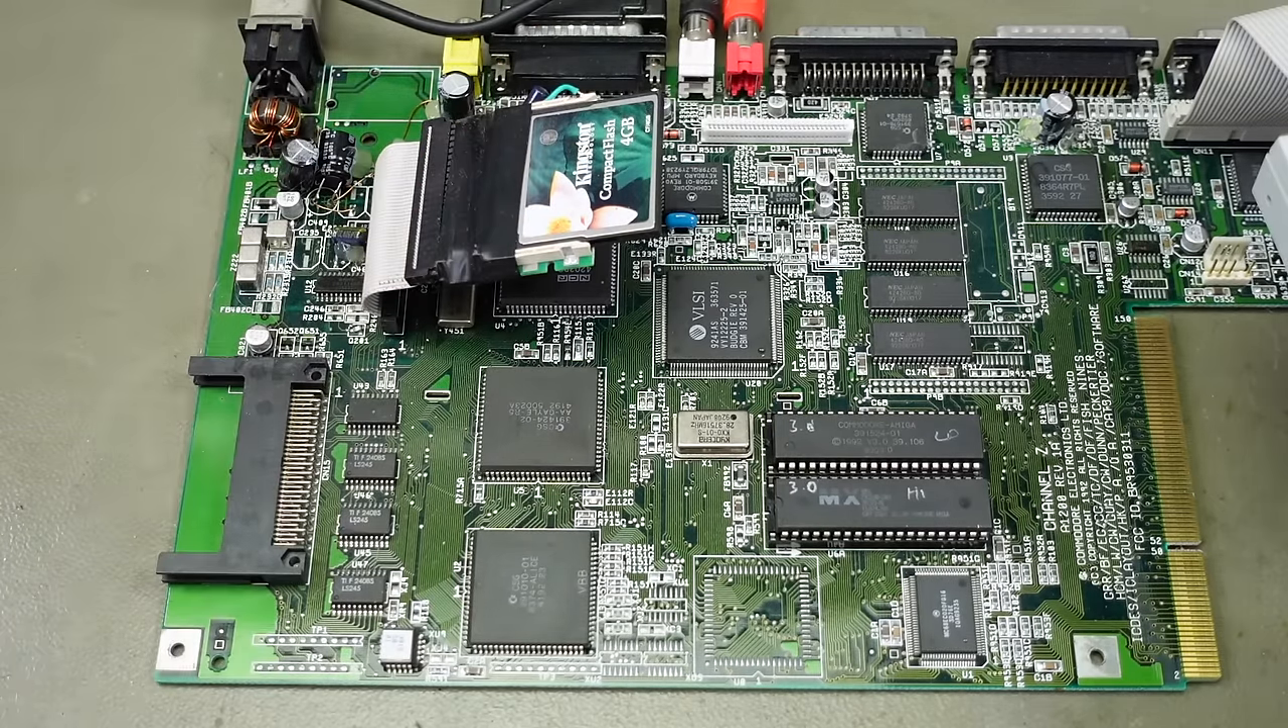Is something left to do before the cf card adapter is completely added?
No.